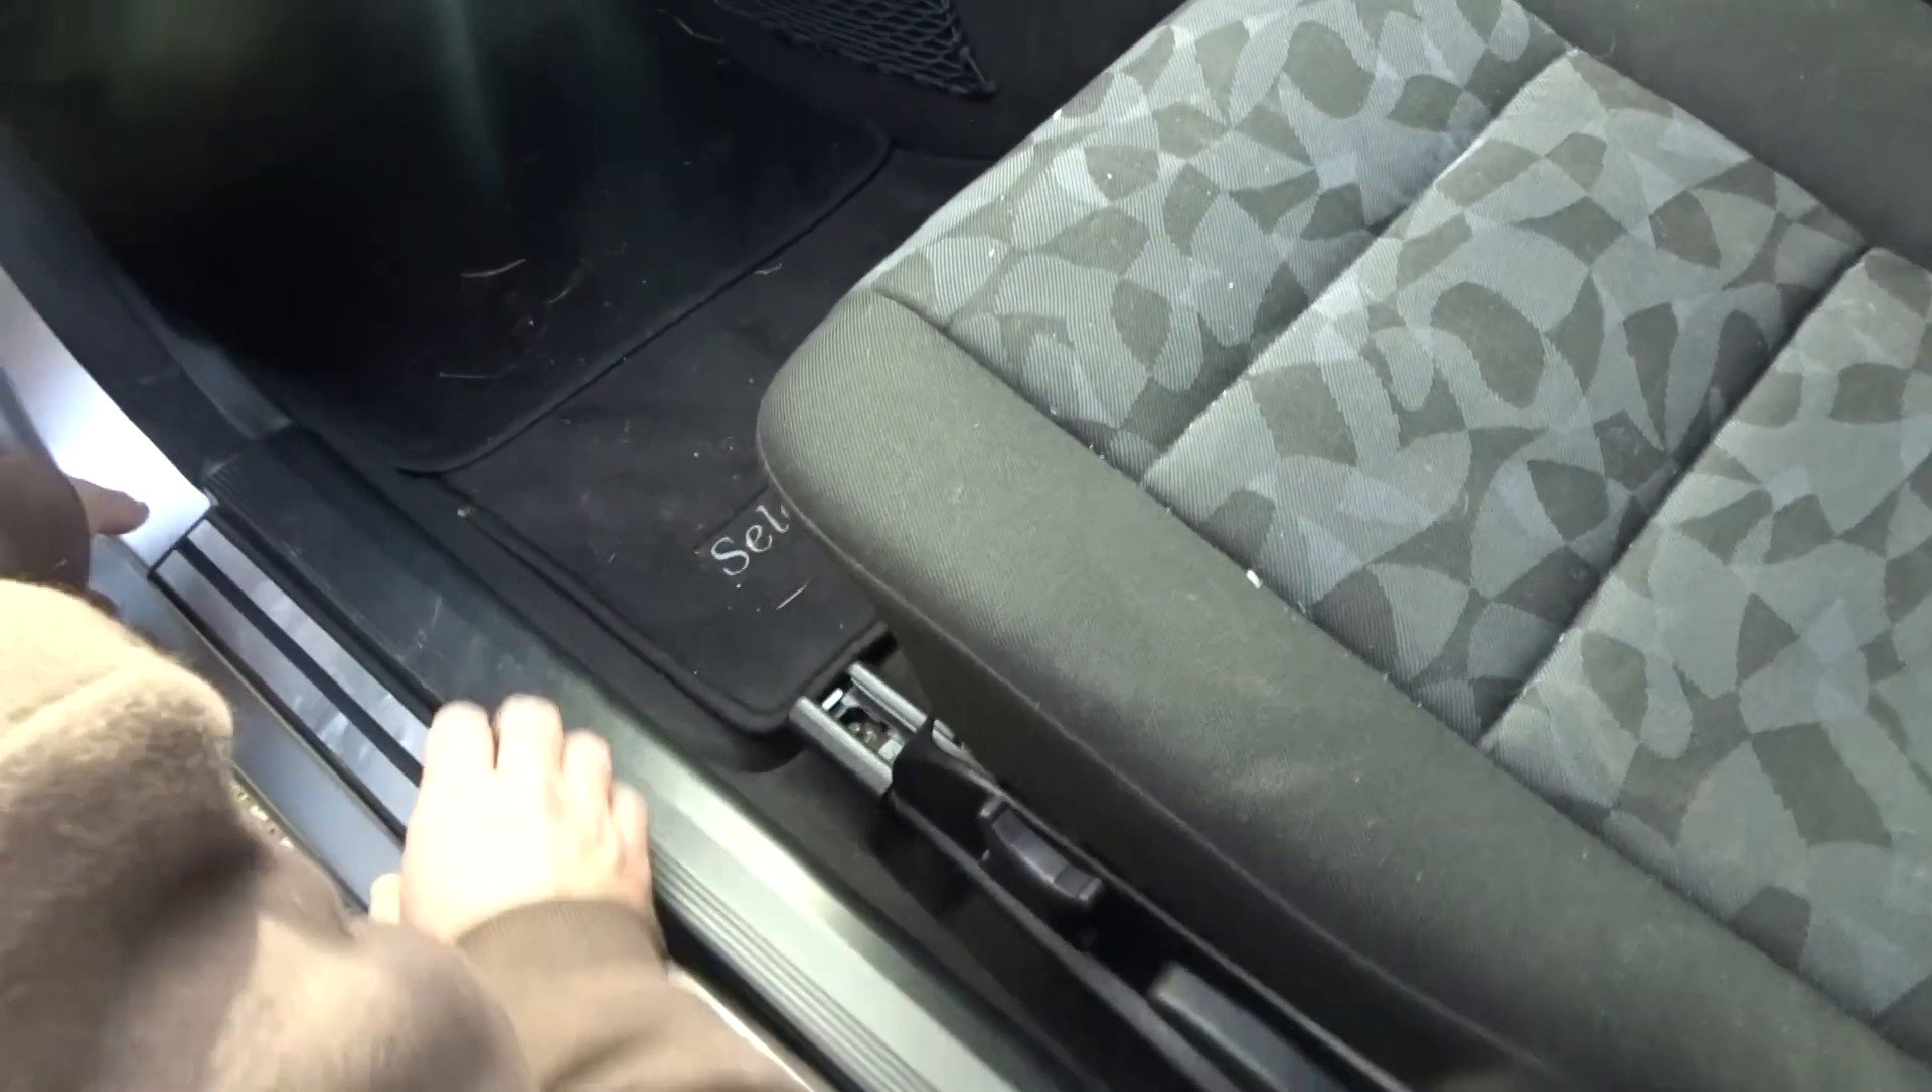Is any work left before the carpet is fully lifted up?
Yes.